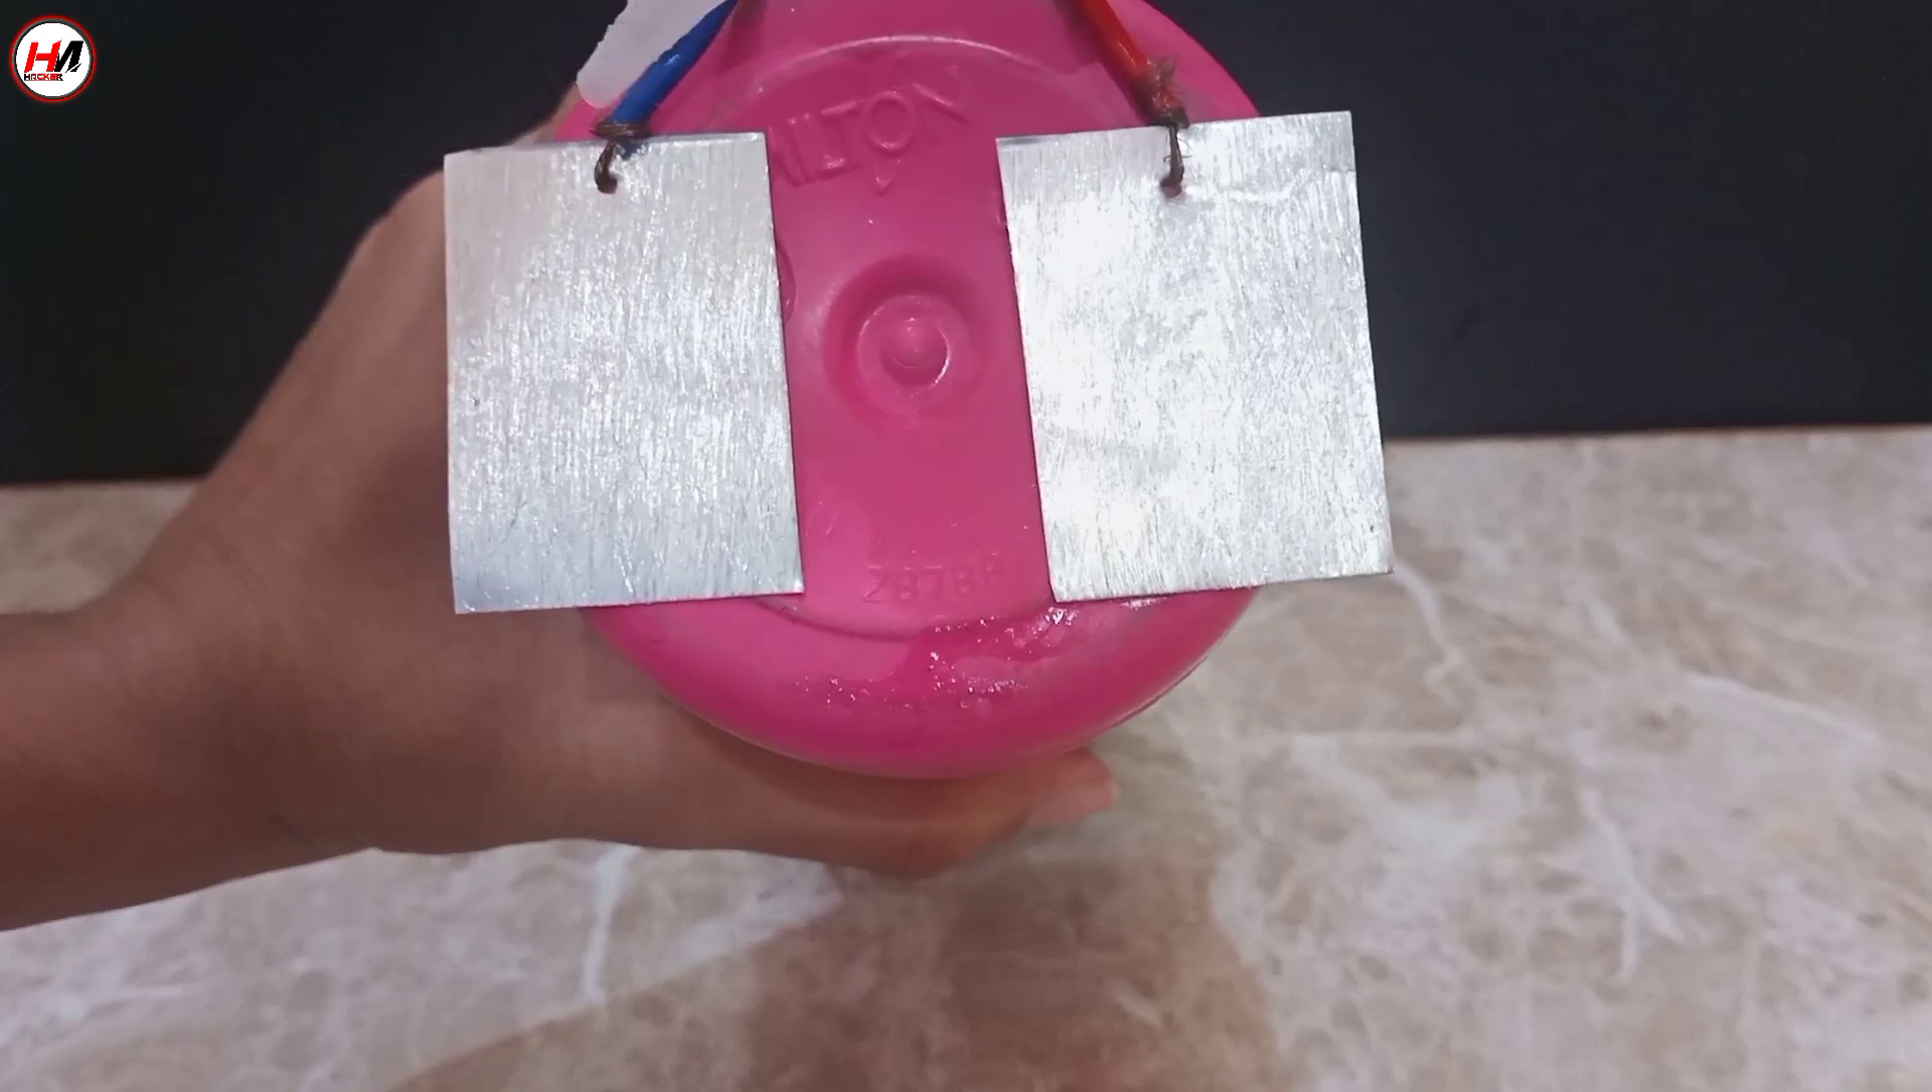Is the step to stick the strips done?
Yes.